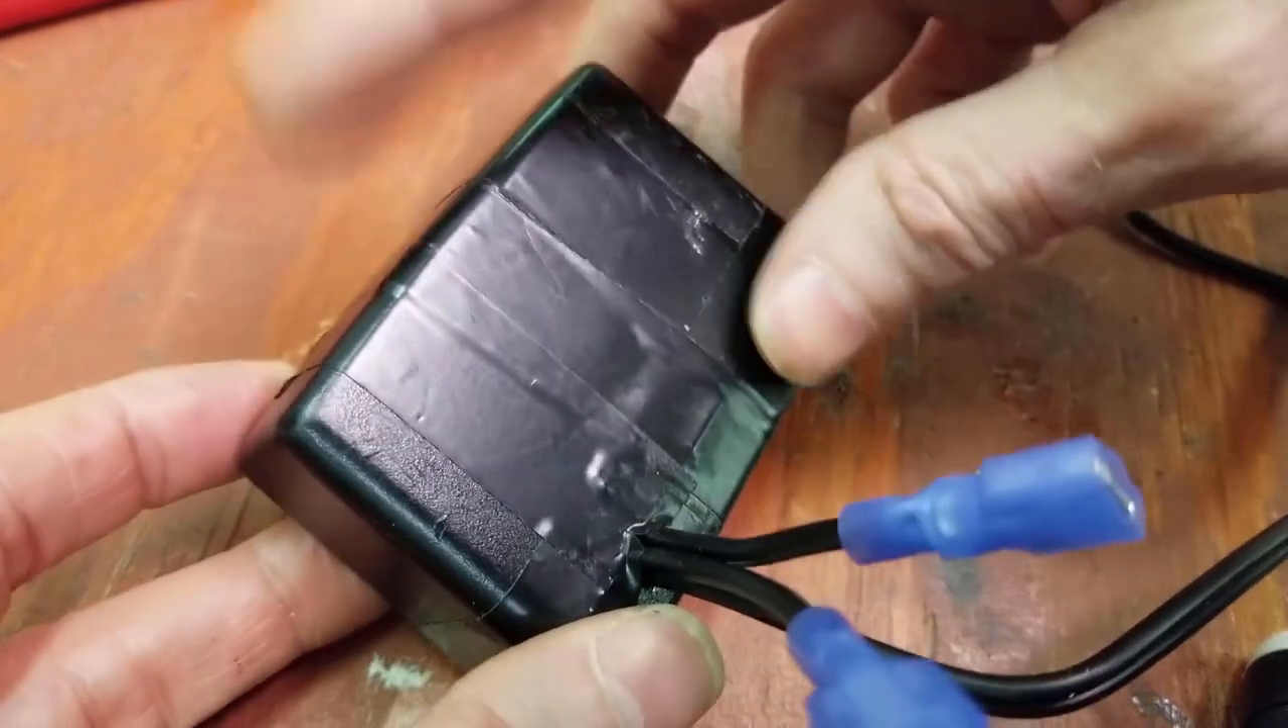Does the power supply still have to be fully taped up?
No.